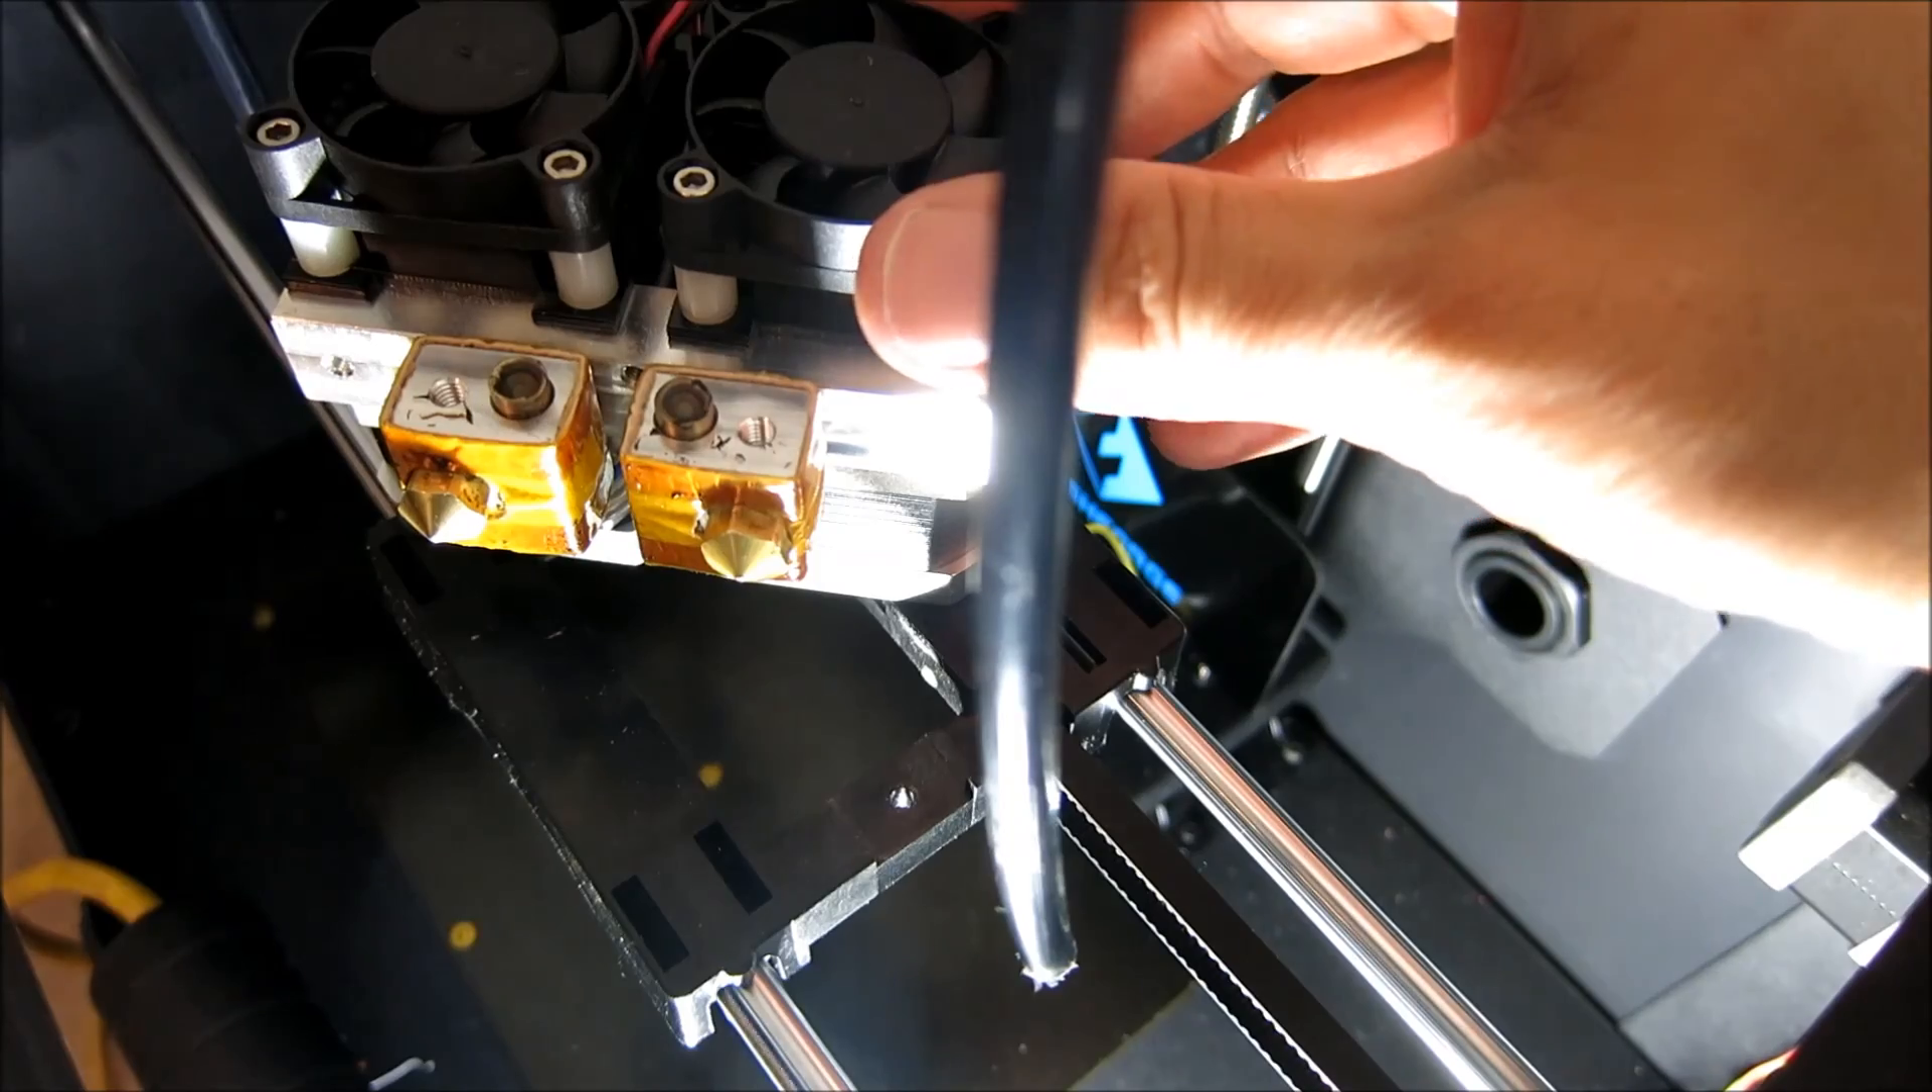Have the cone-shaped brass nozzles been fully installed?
Yes.